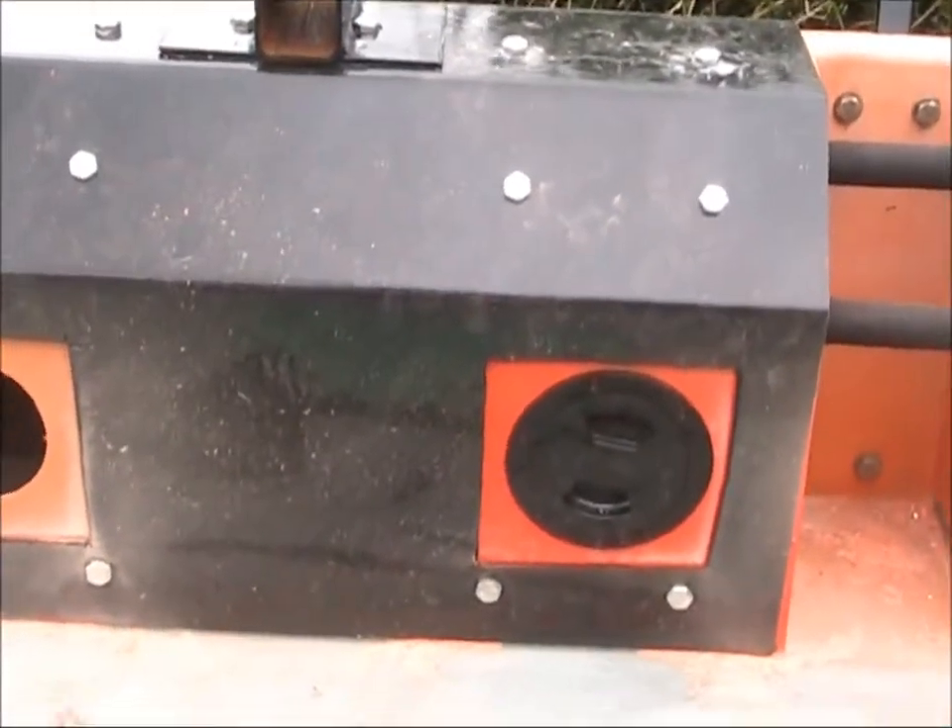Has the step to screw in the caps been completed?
No.